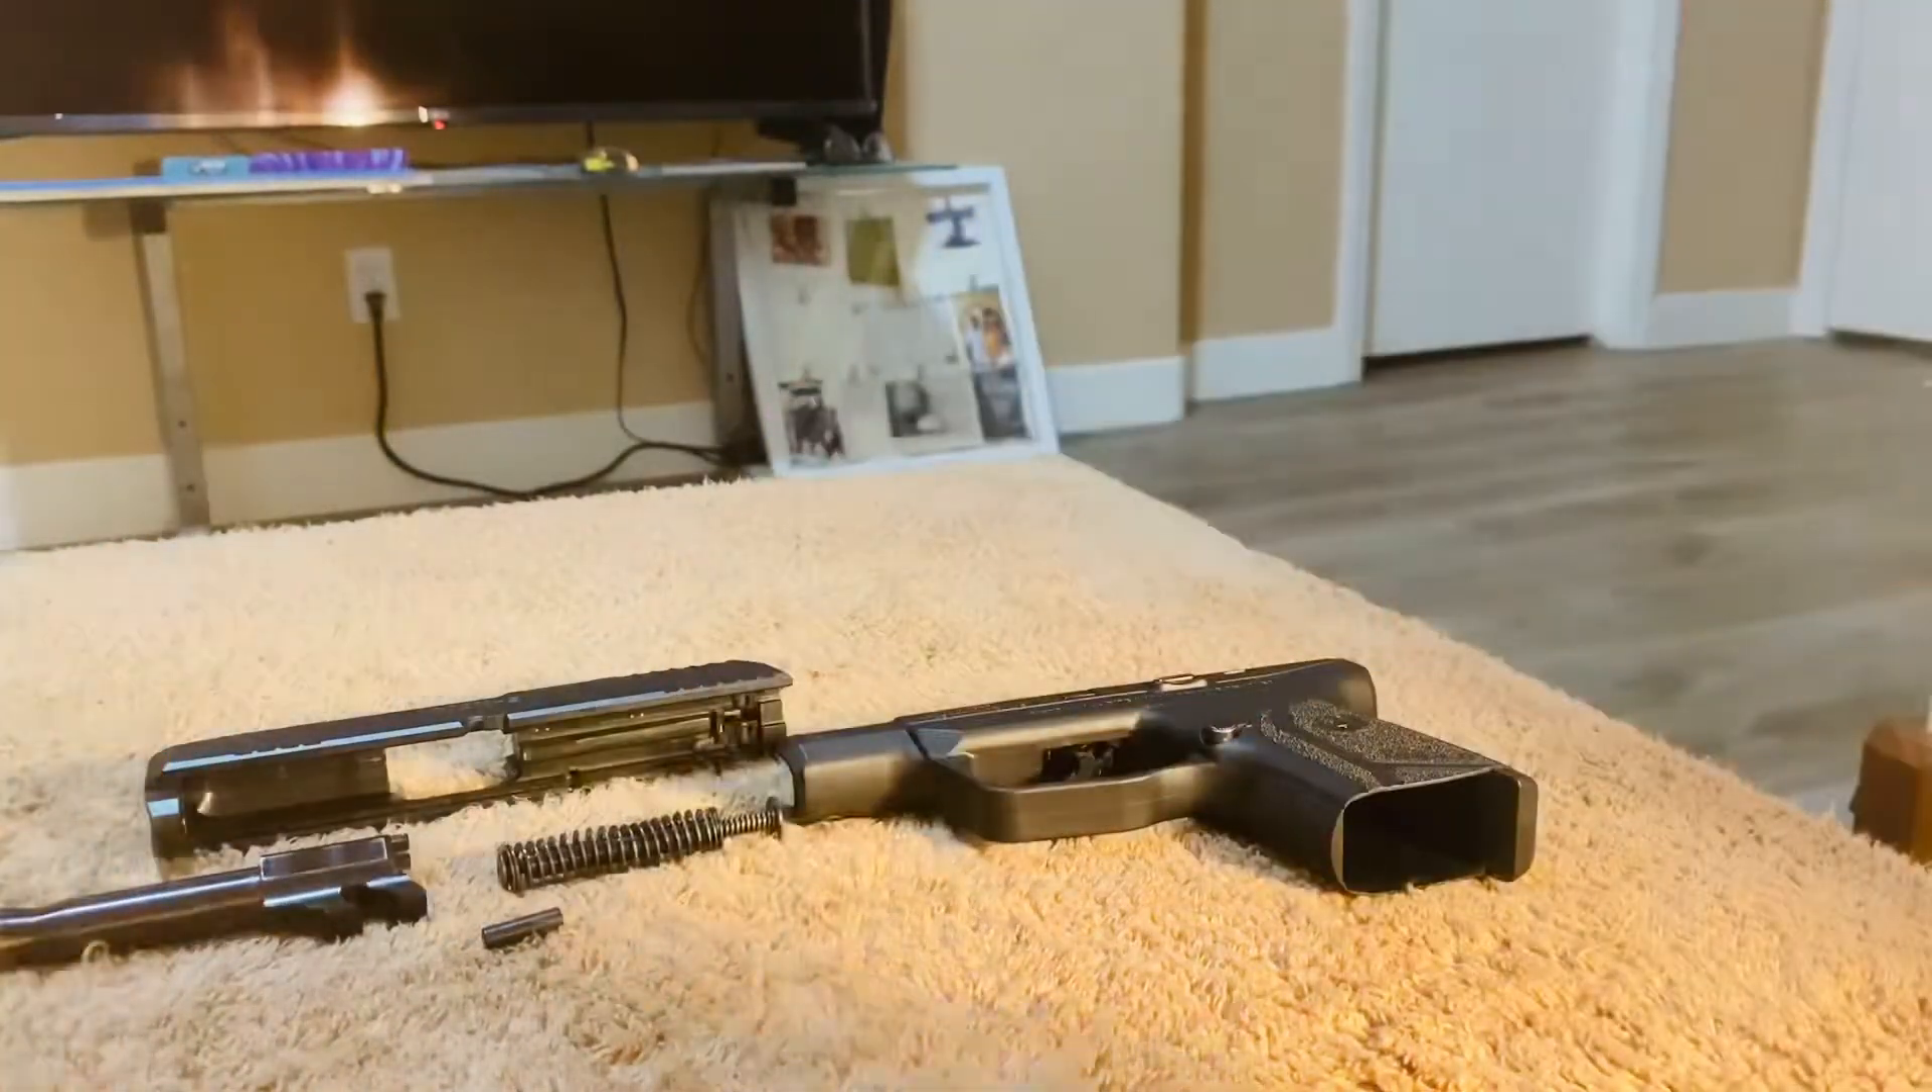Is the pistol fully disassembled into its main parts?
Yes.